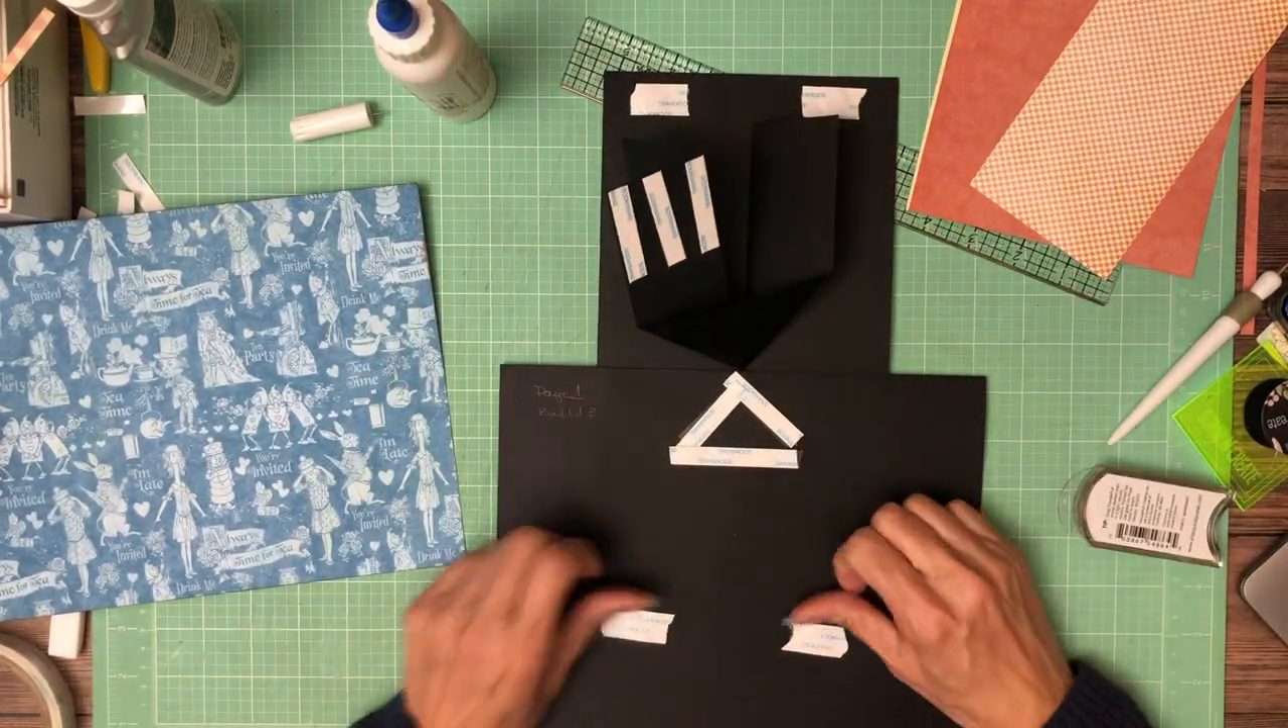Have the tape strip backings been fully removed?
No.